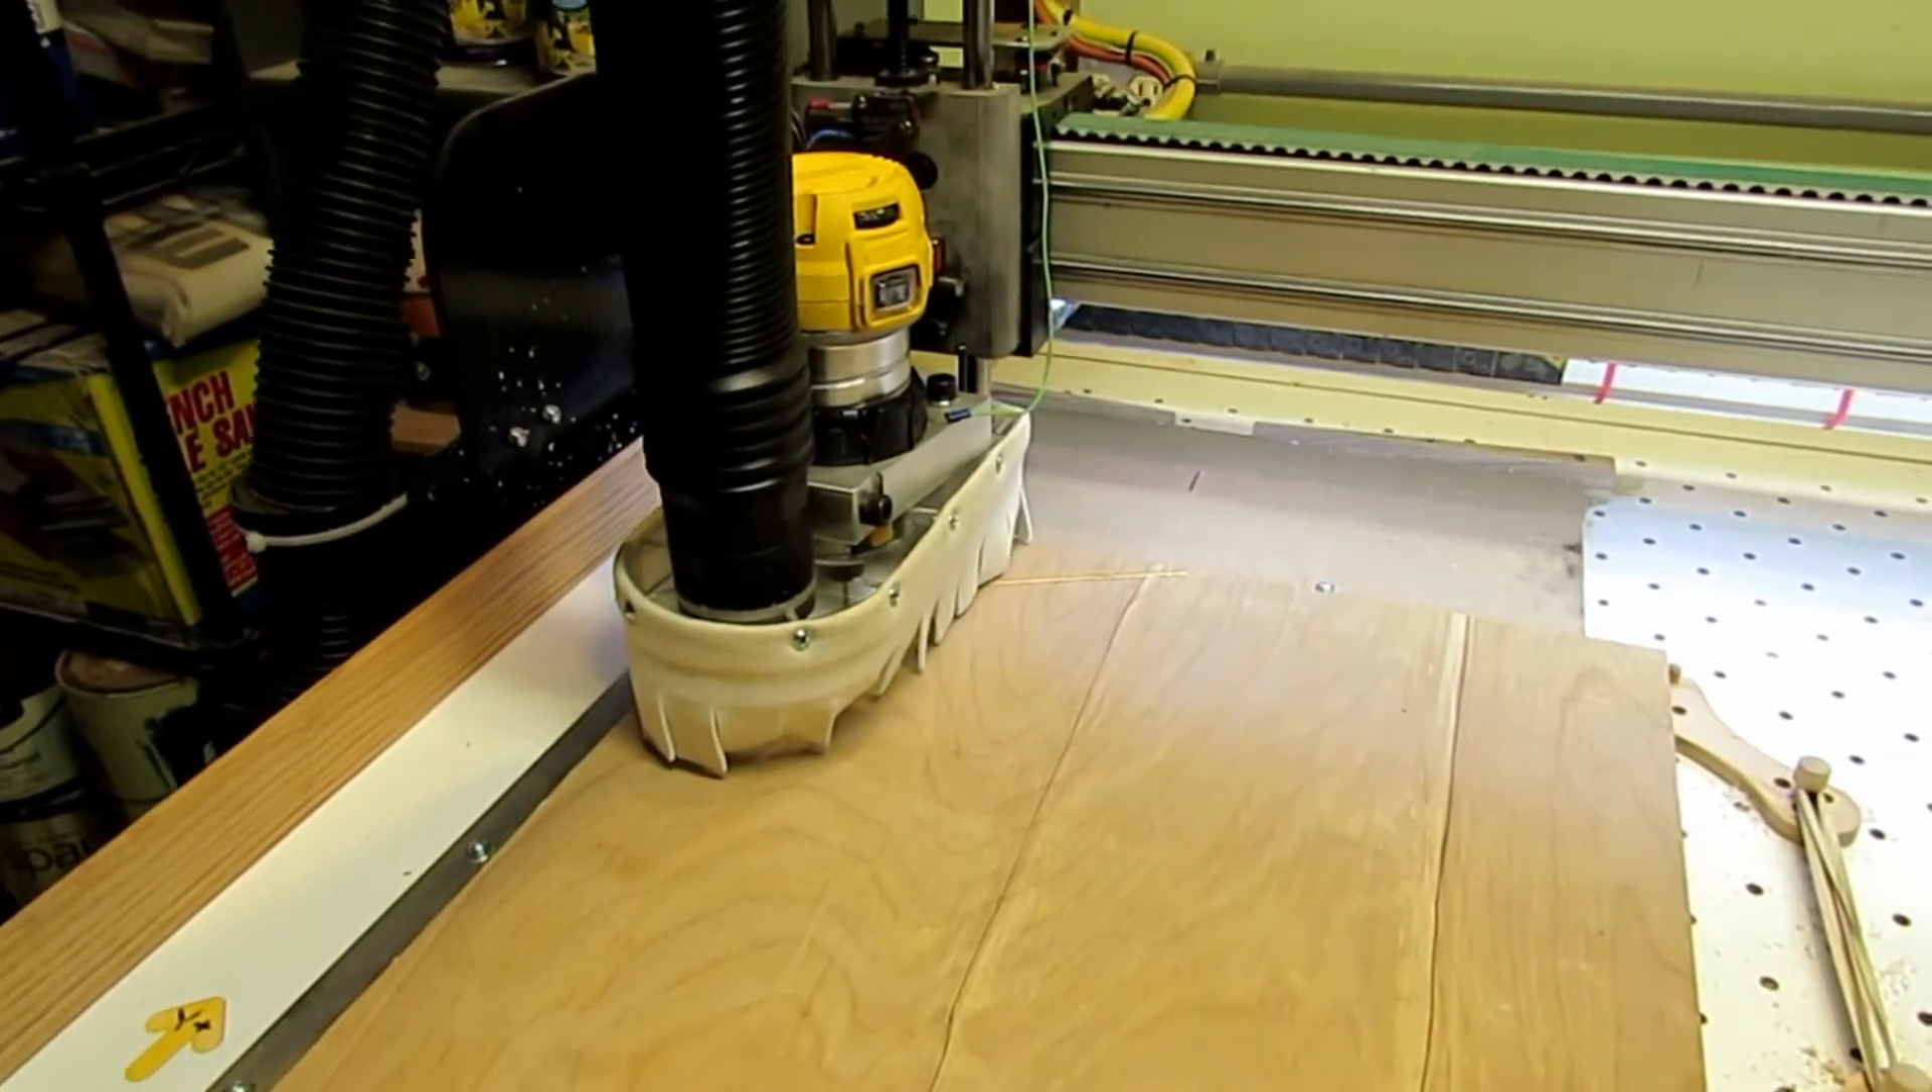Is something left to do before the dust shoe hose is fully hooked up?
No.